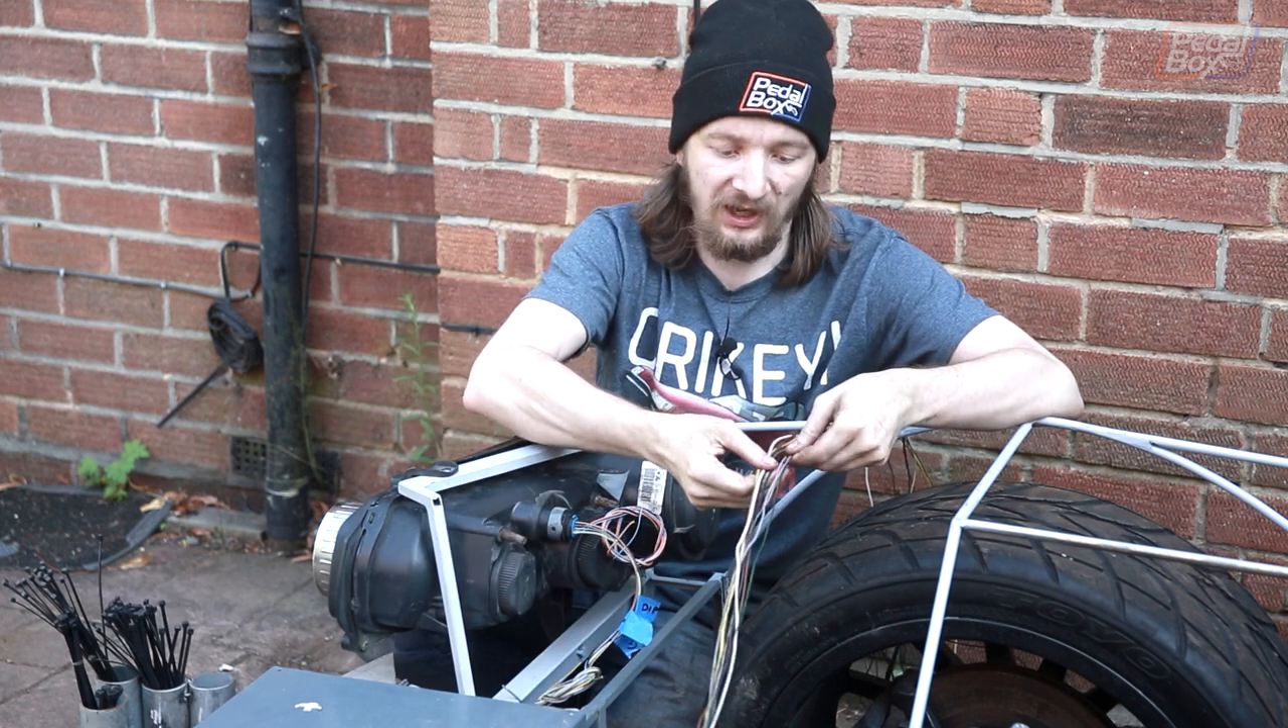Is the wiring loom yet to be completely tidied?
Yes.